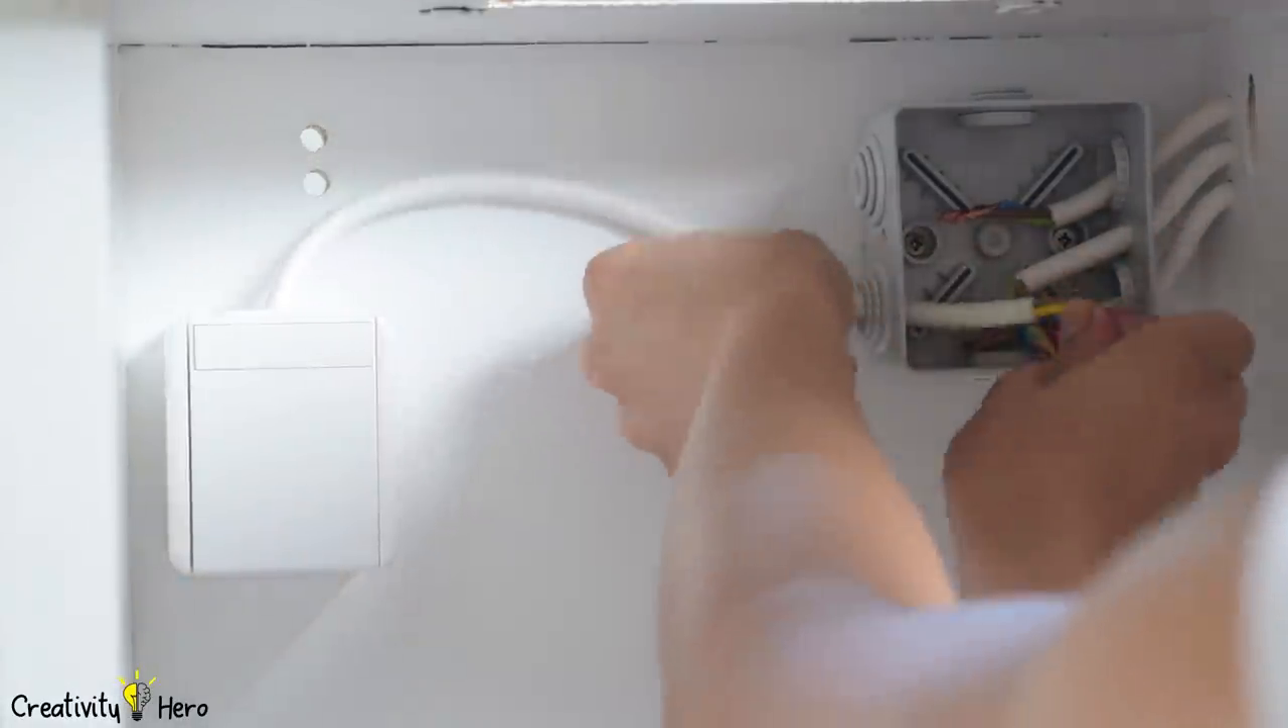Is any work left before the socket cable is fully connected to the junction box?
Yes.